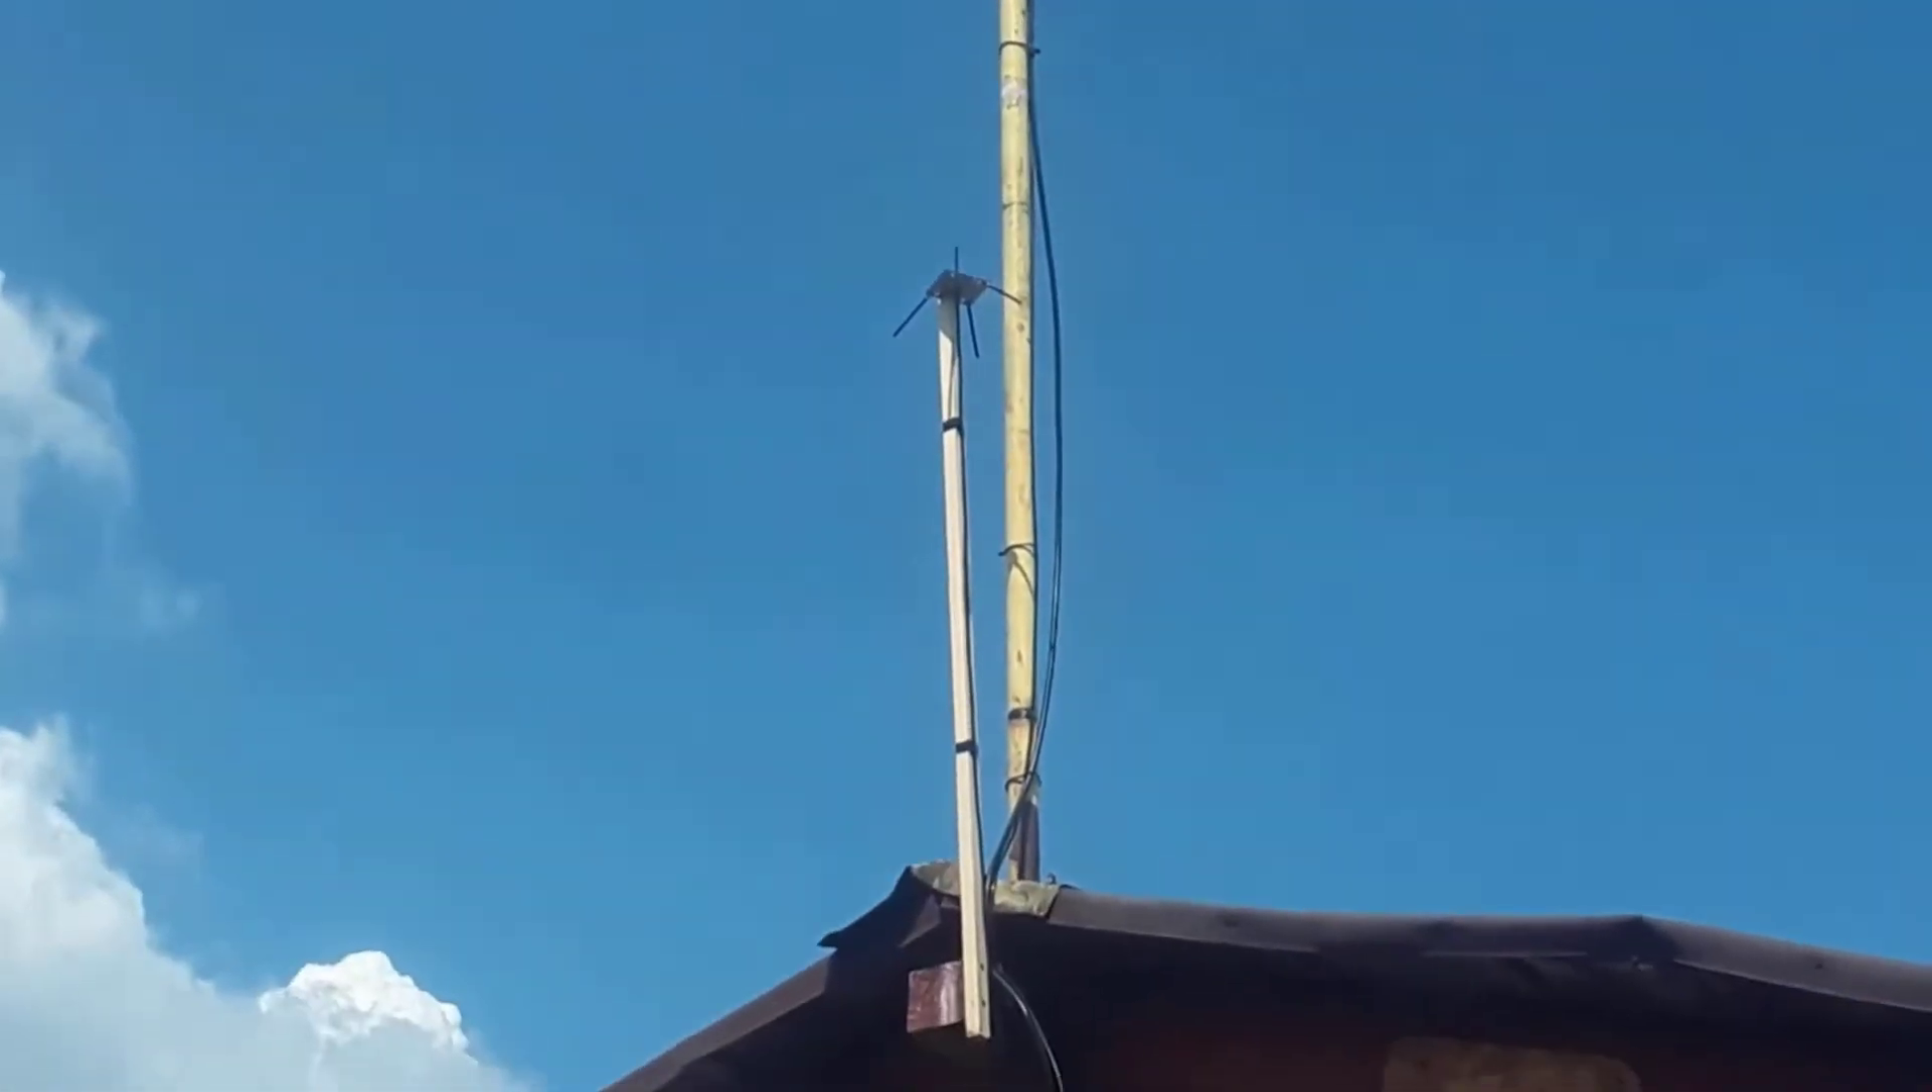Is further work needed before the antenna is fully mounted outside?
No.